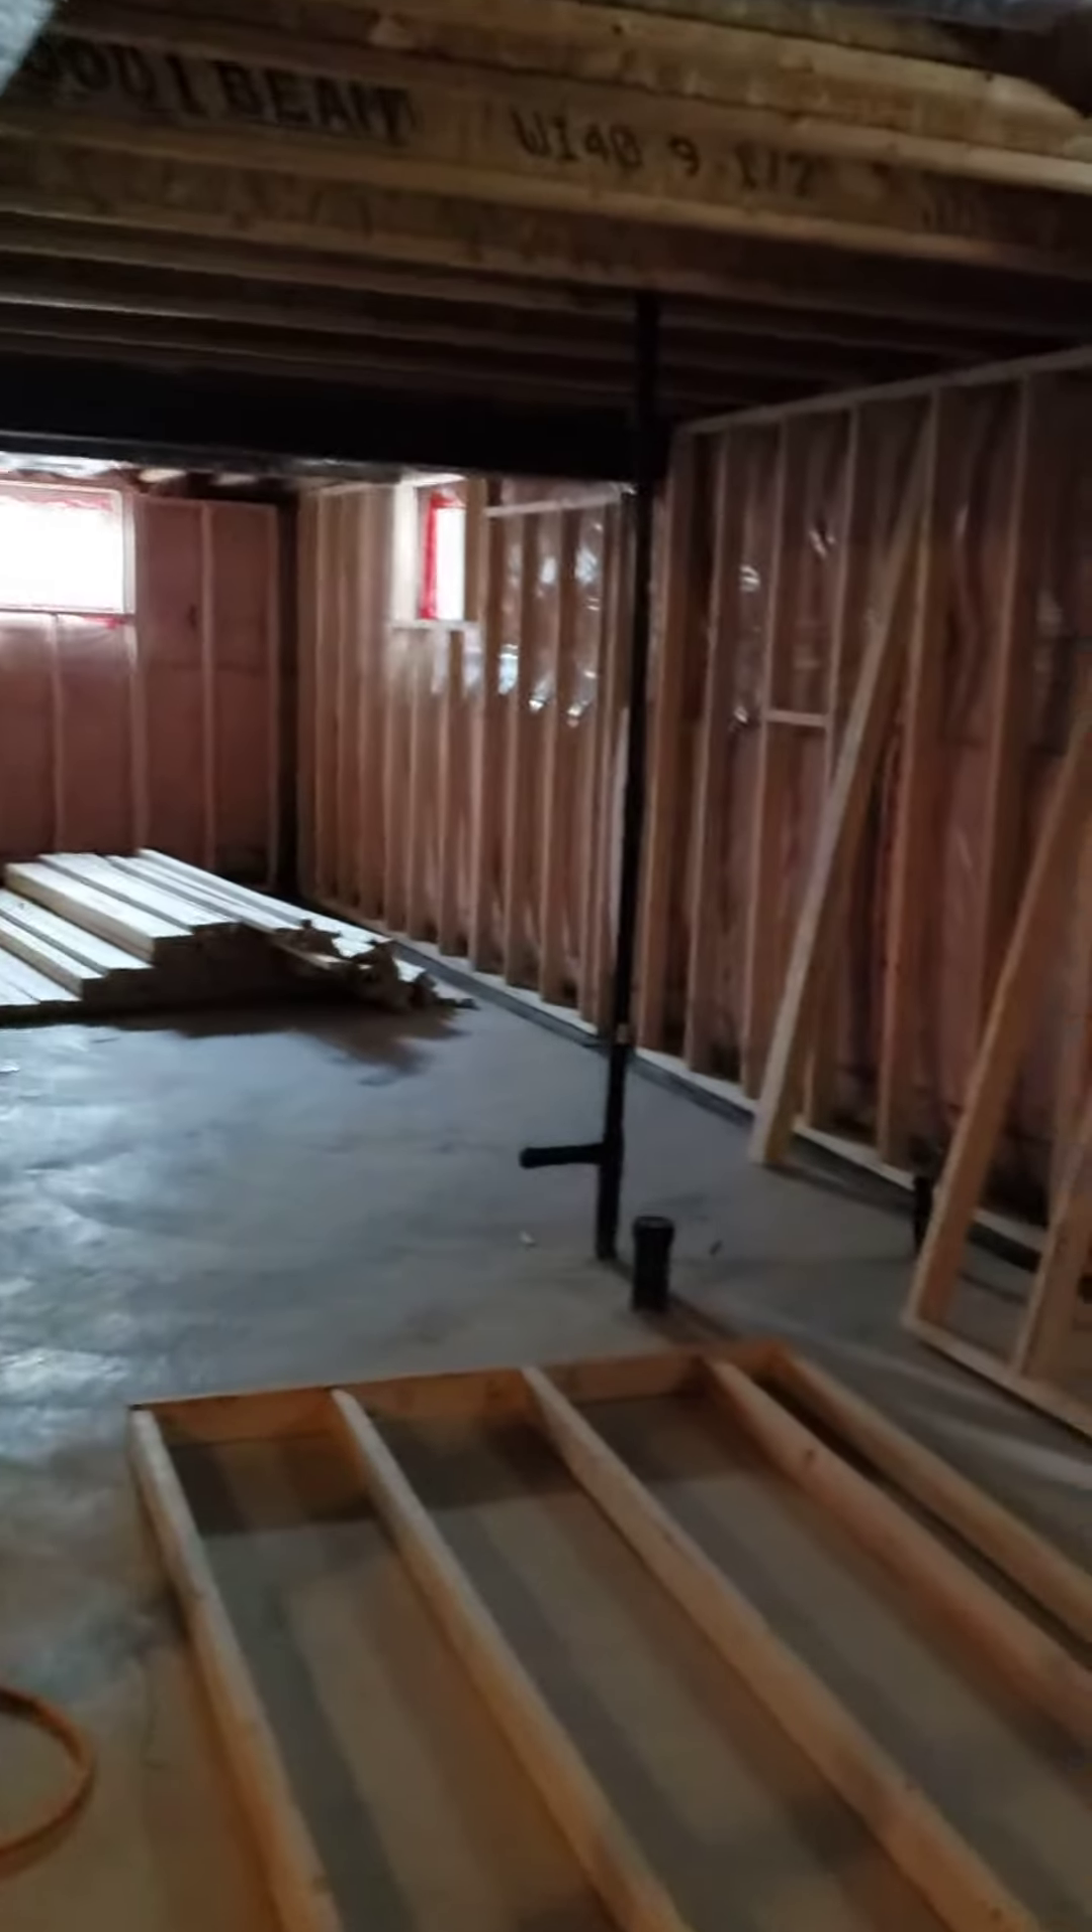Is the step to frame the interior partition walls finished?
No.